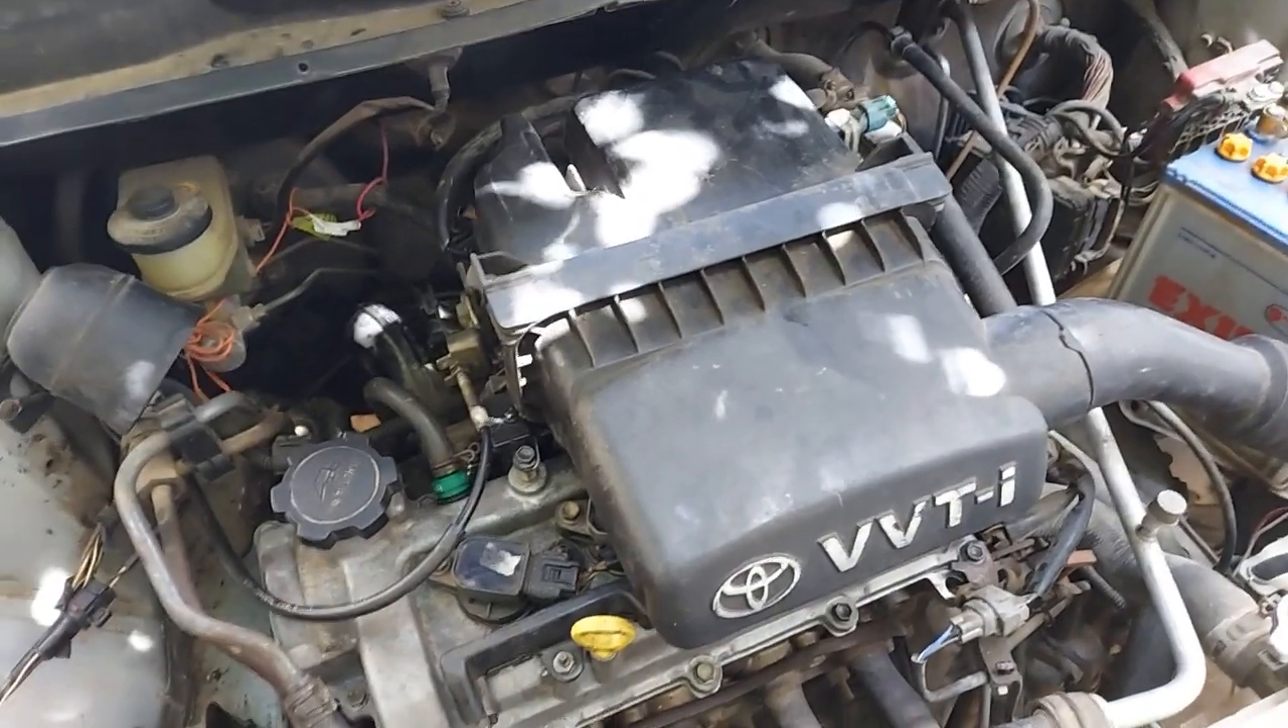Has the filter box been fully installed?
Yes.